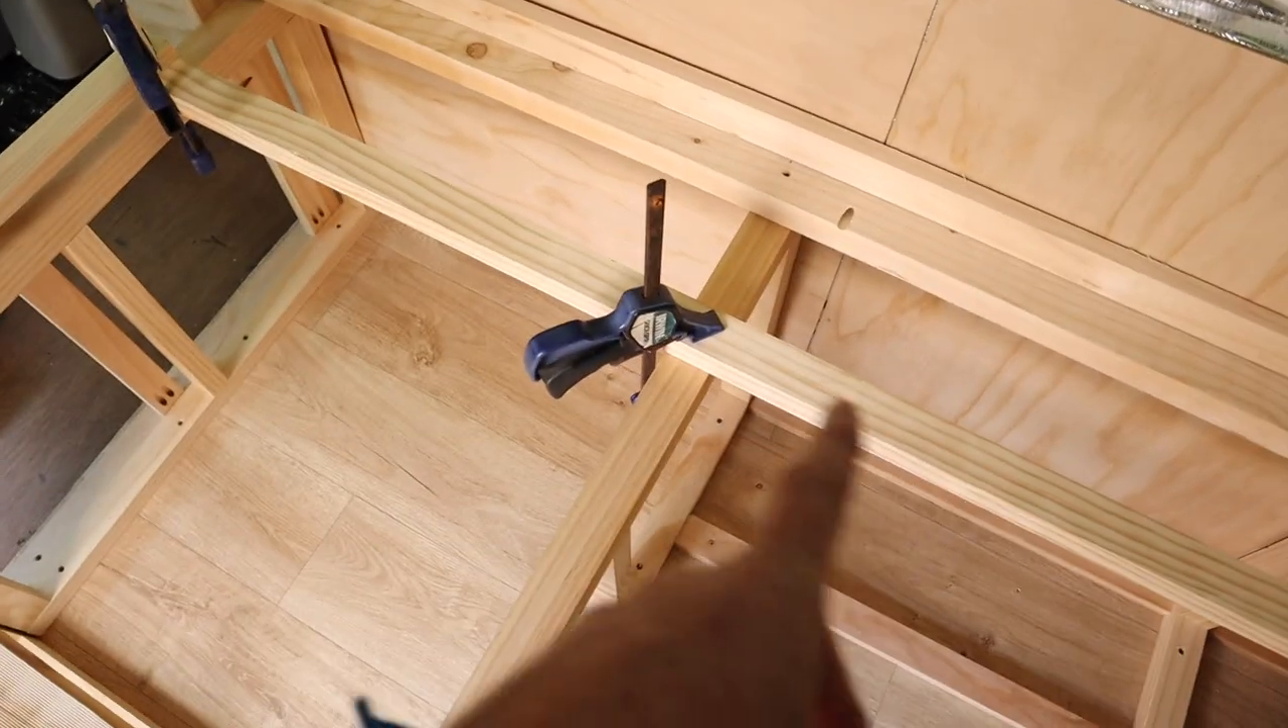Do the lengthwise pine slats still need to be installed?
Yes.